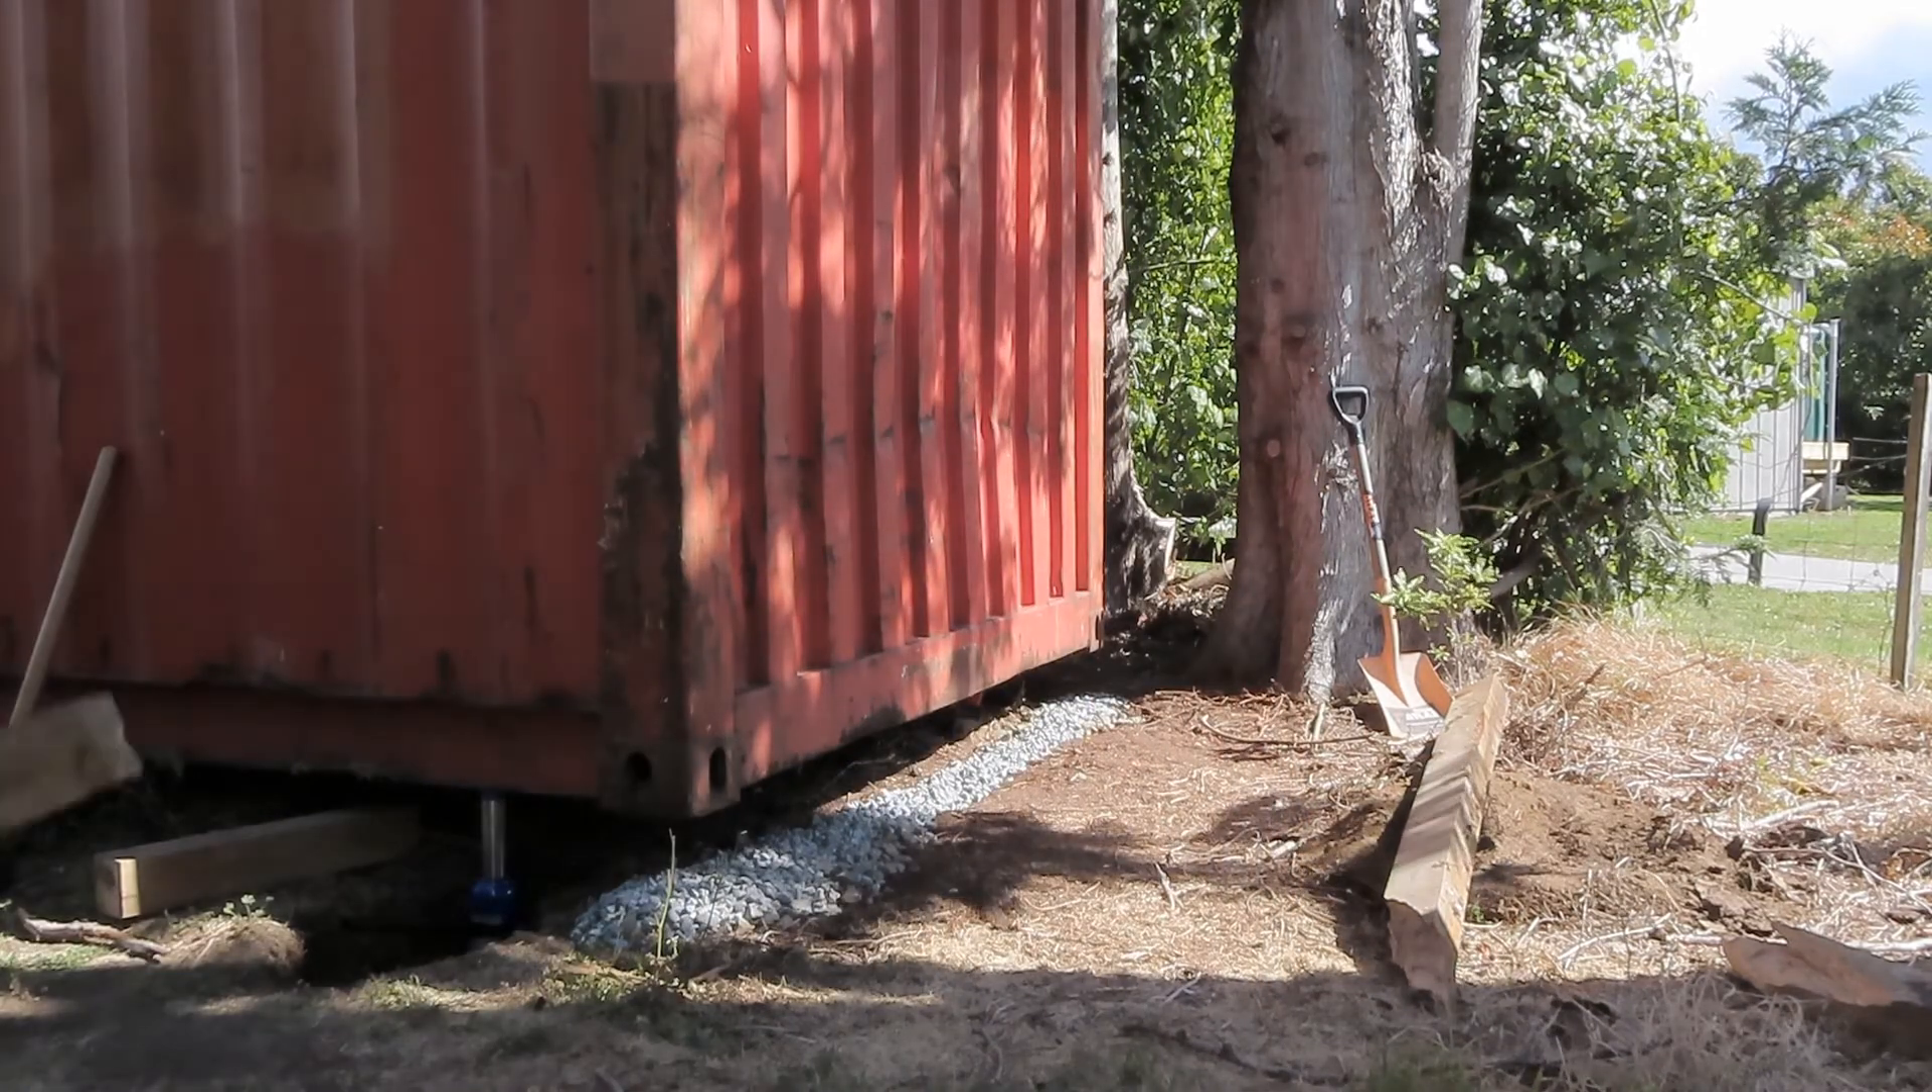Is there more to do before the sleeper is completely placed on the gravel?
Yes.